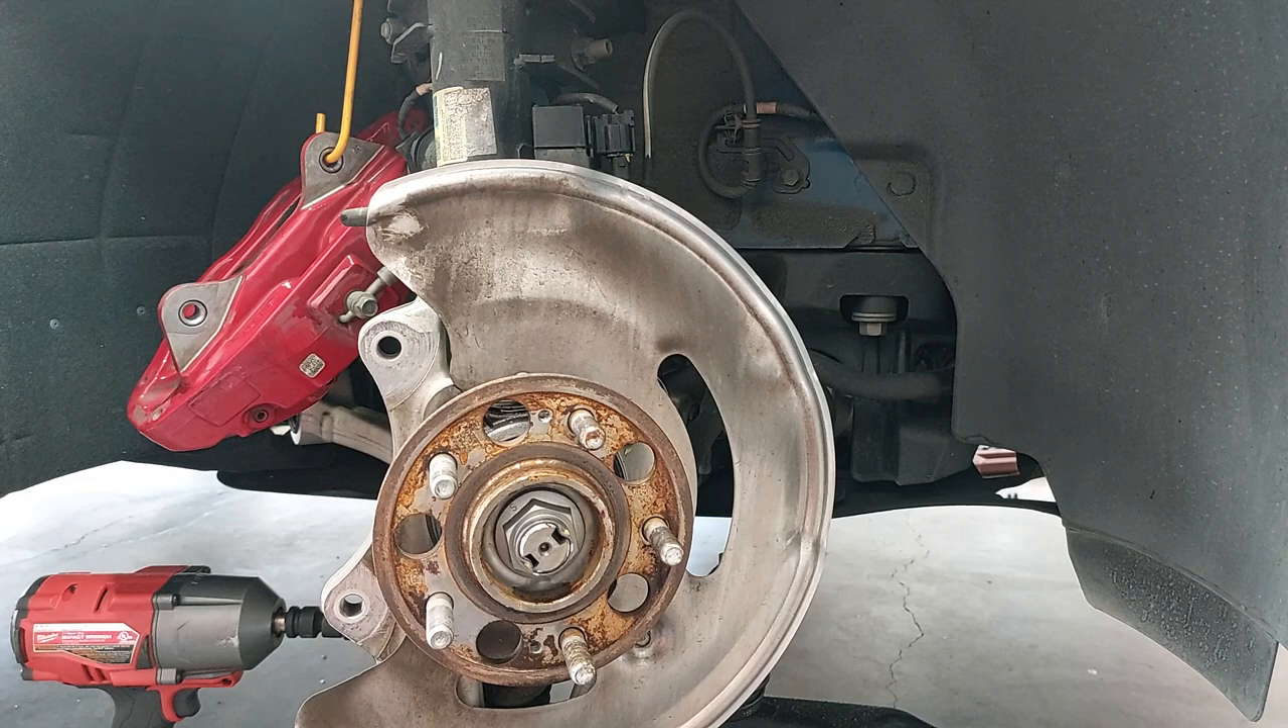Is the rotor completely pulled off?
Yes.